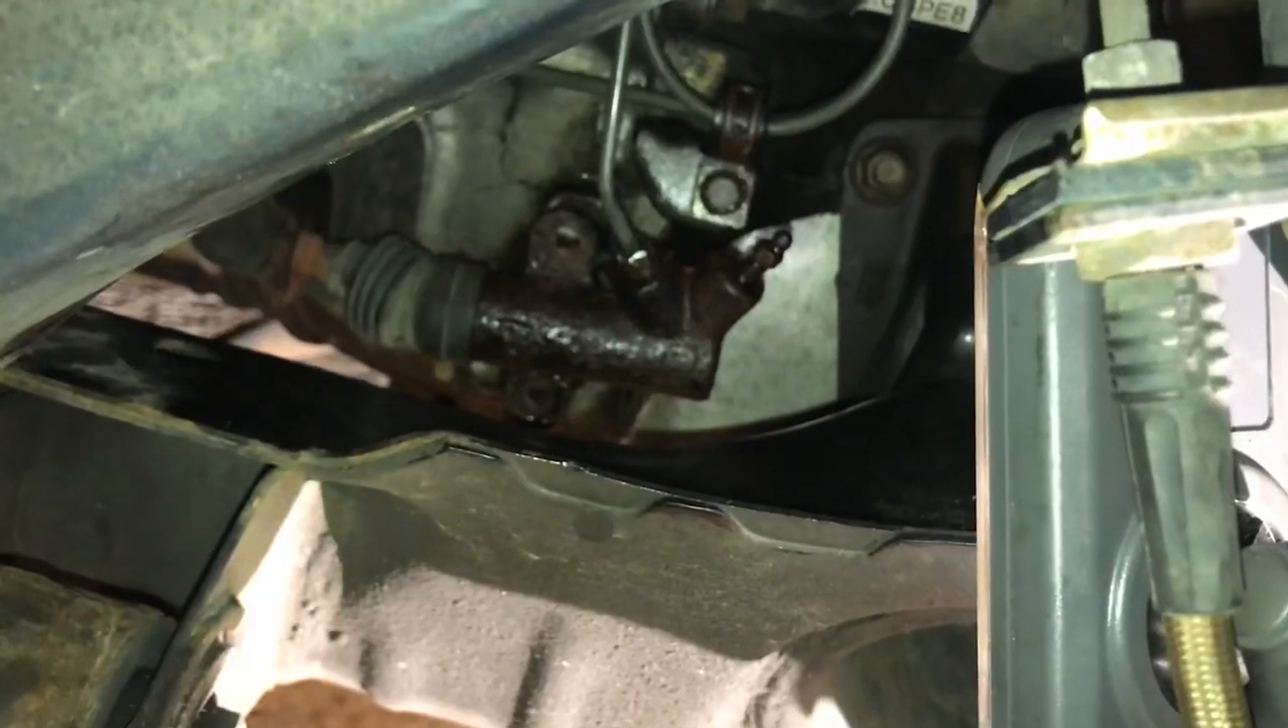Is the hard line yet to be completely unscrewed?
Yes.